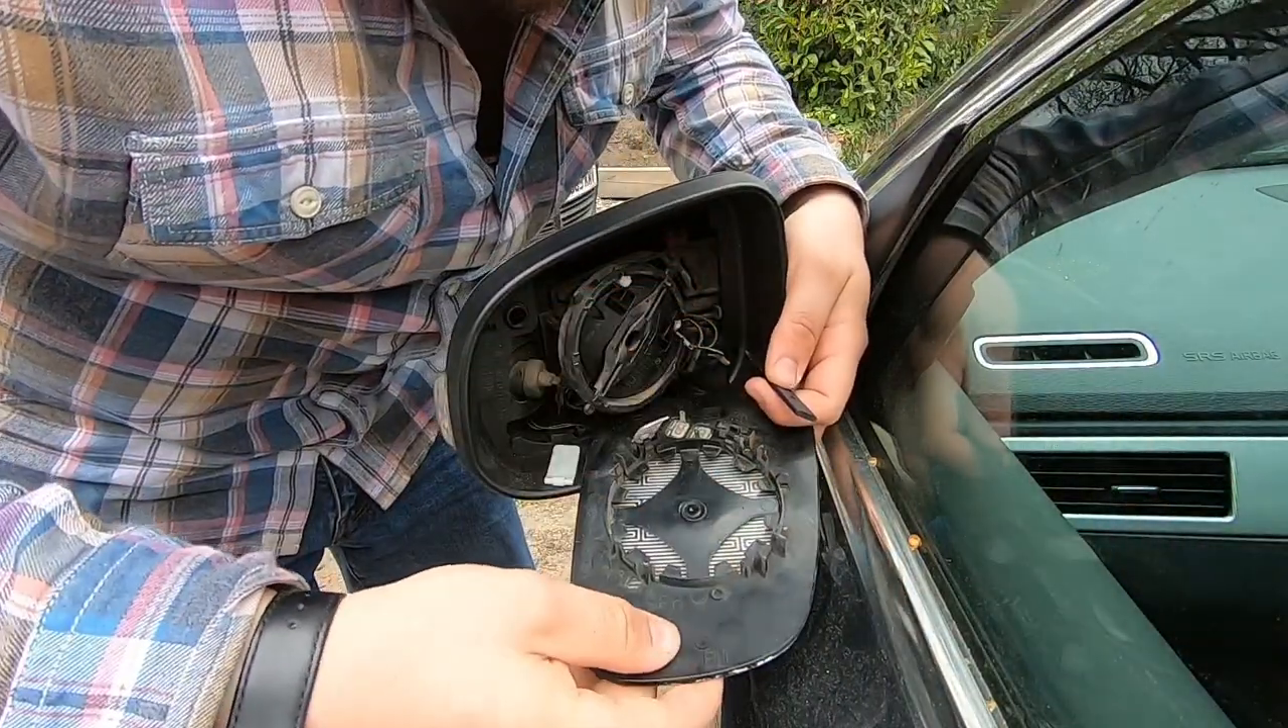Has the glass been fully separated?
Yes.